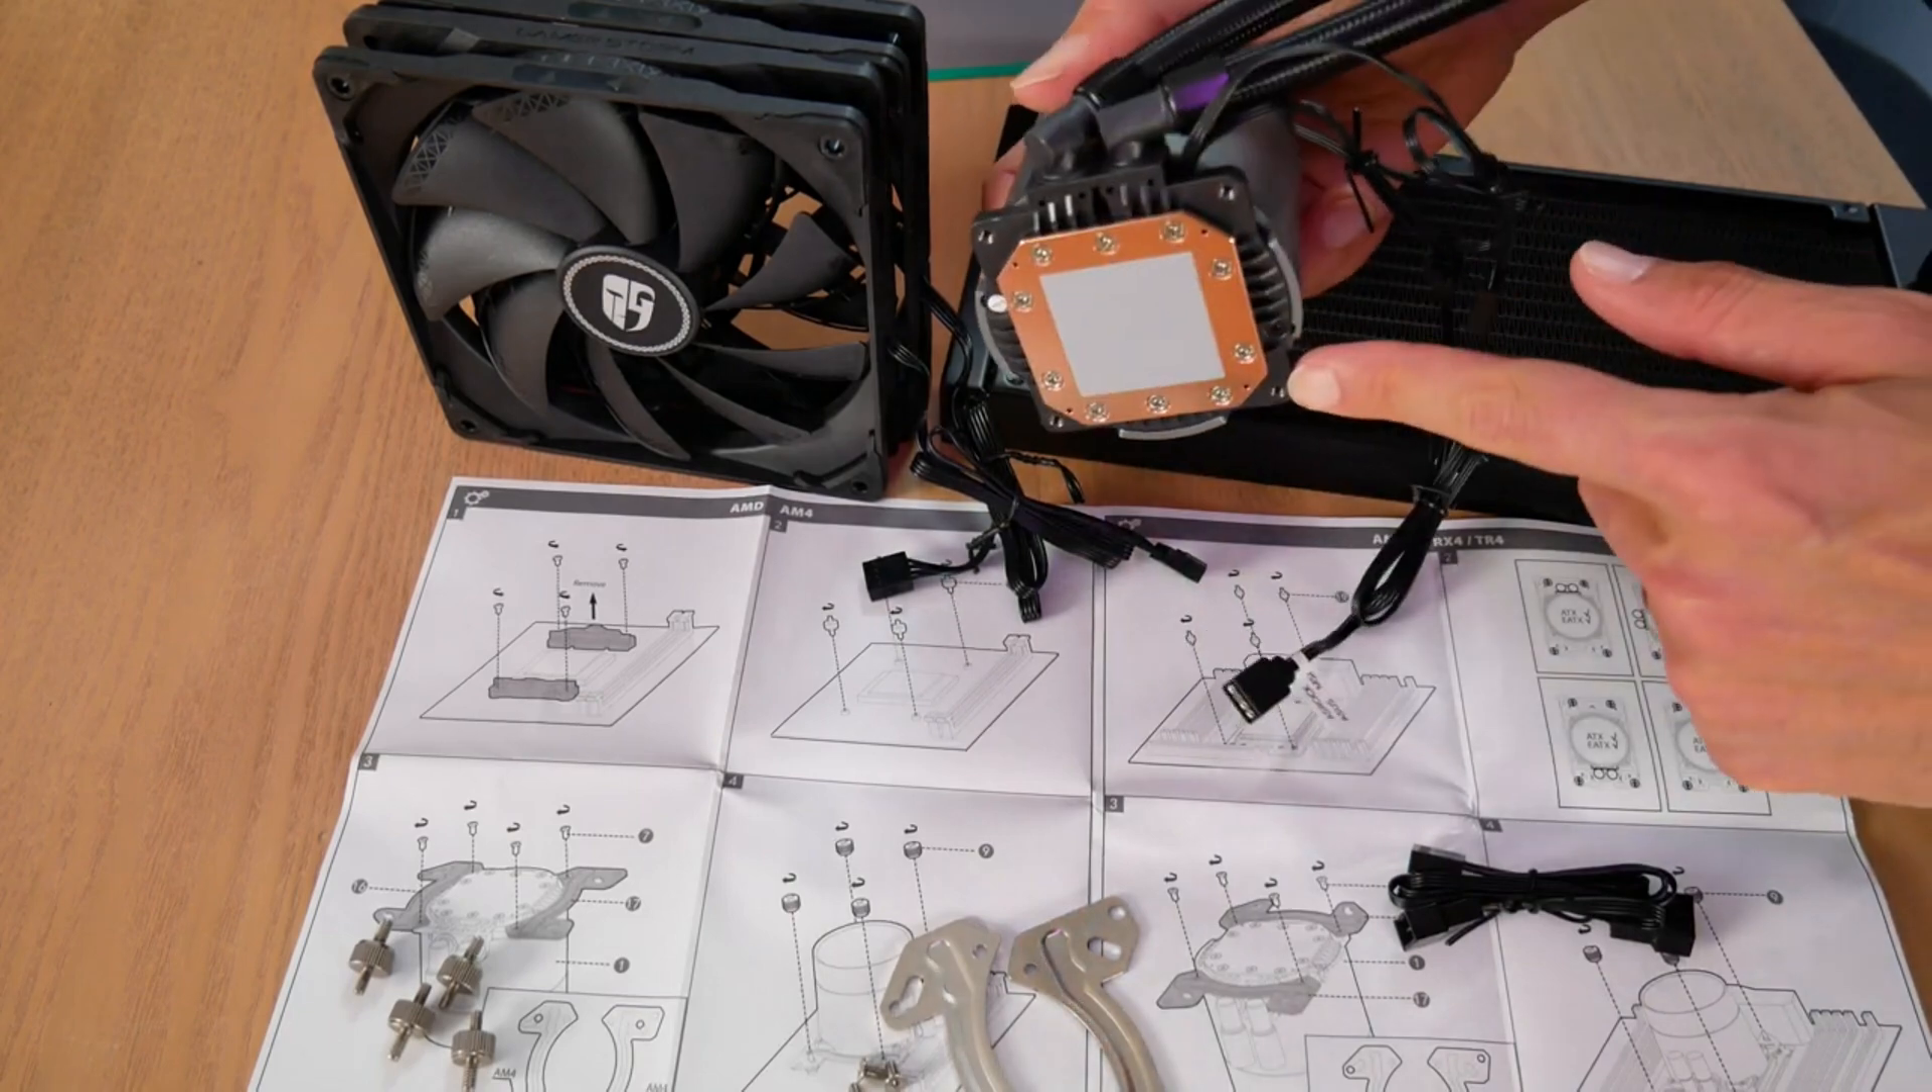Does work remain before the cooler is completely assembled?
Yes.